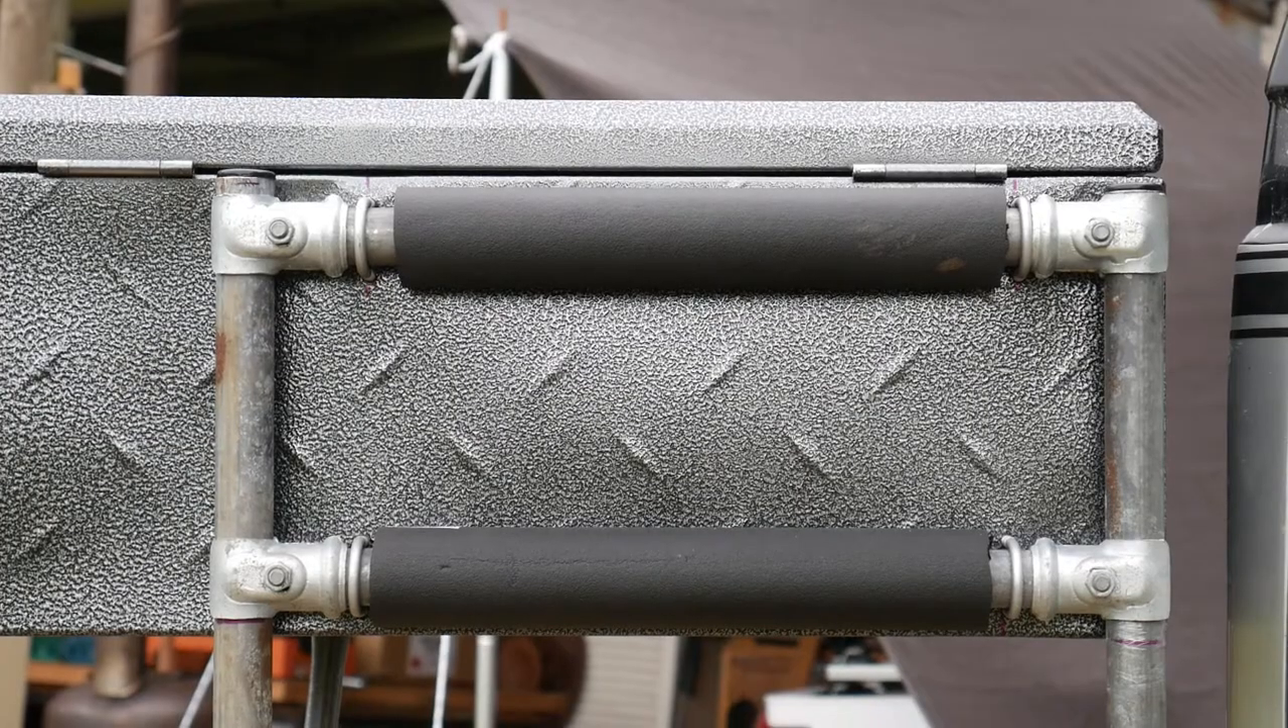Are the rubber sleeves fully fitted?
Yes.